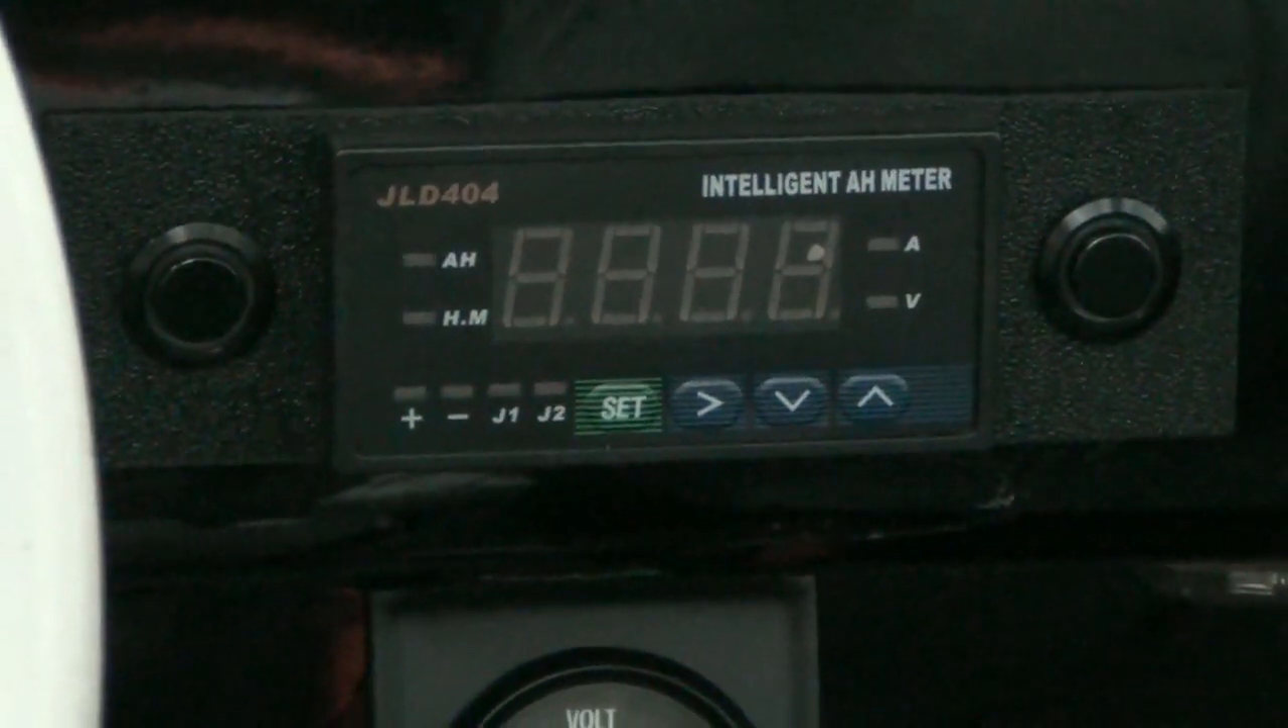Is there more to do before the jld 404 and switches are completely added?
No.